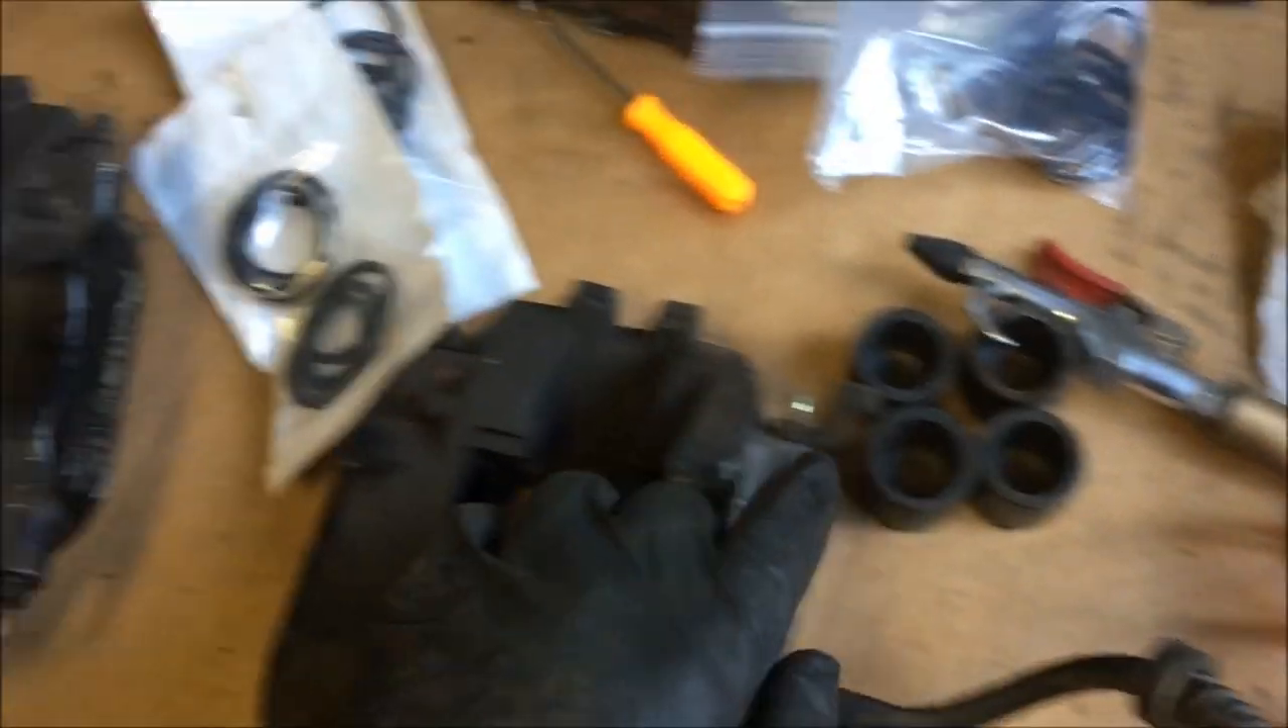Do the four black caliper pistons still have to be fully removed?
No.